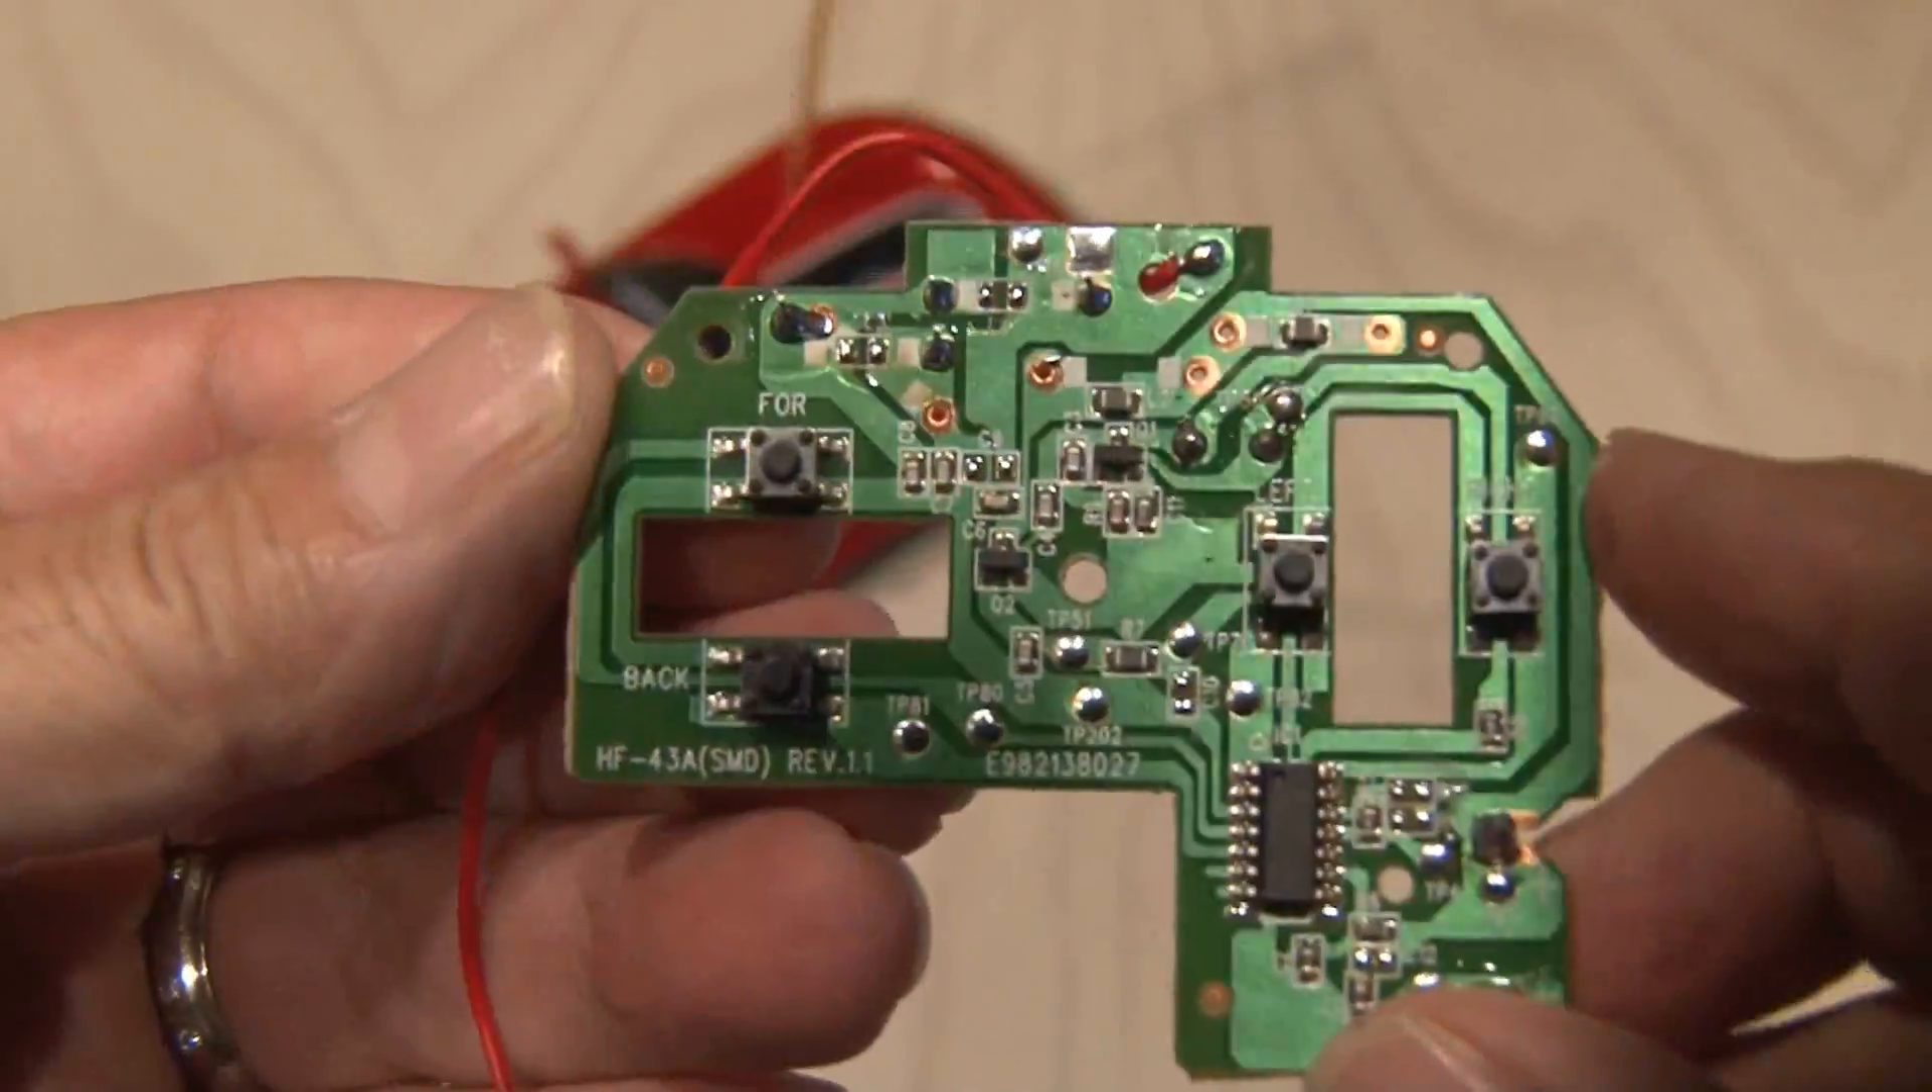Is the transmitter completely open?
Yes.